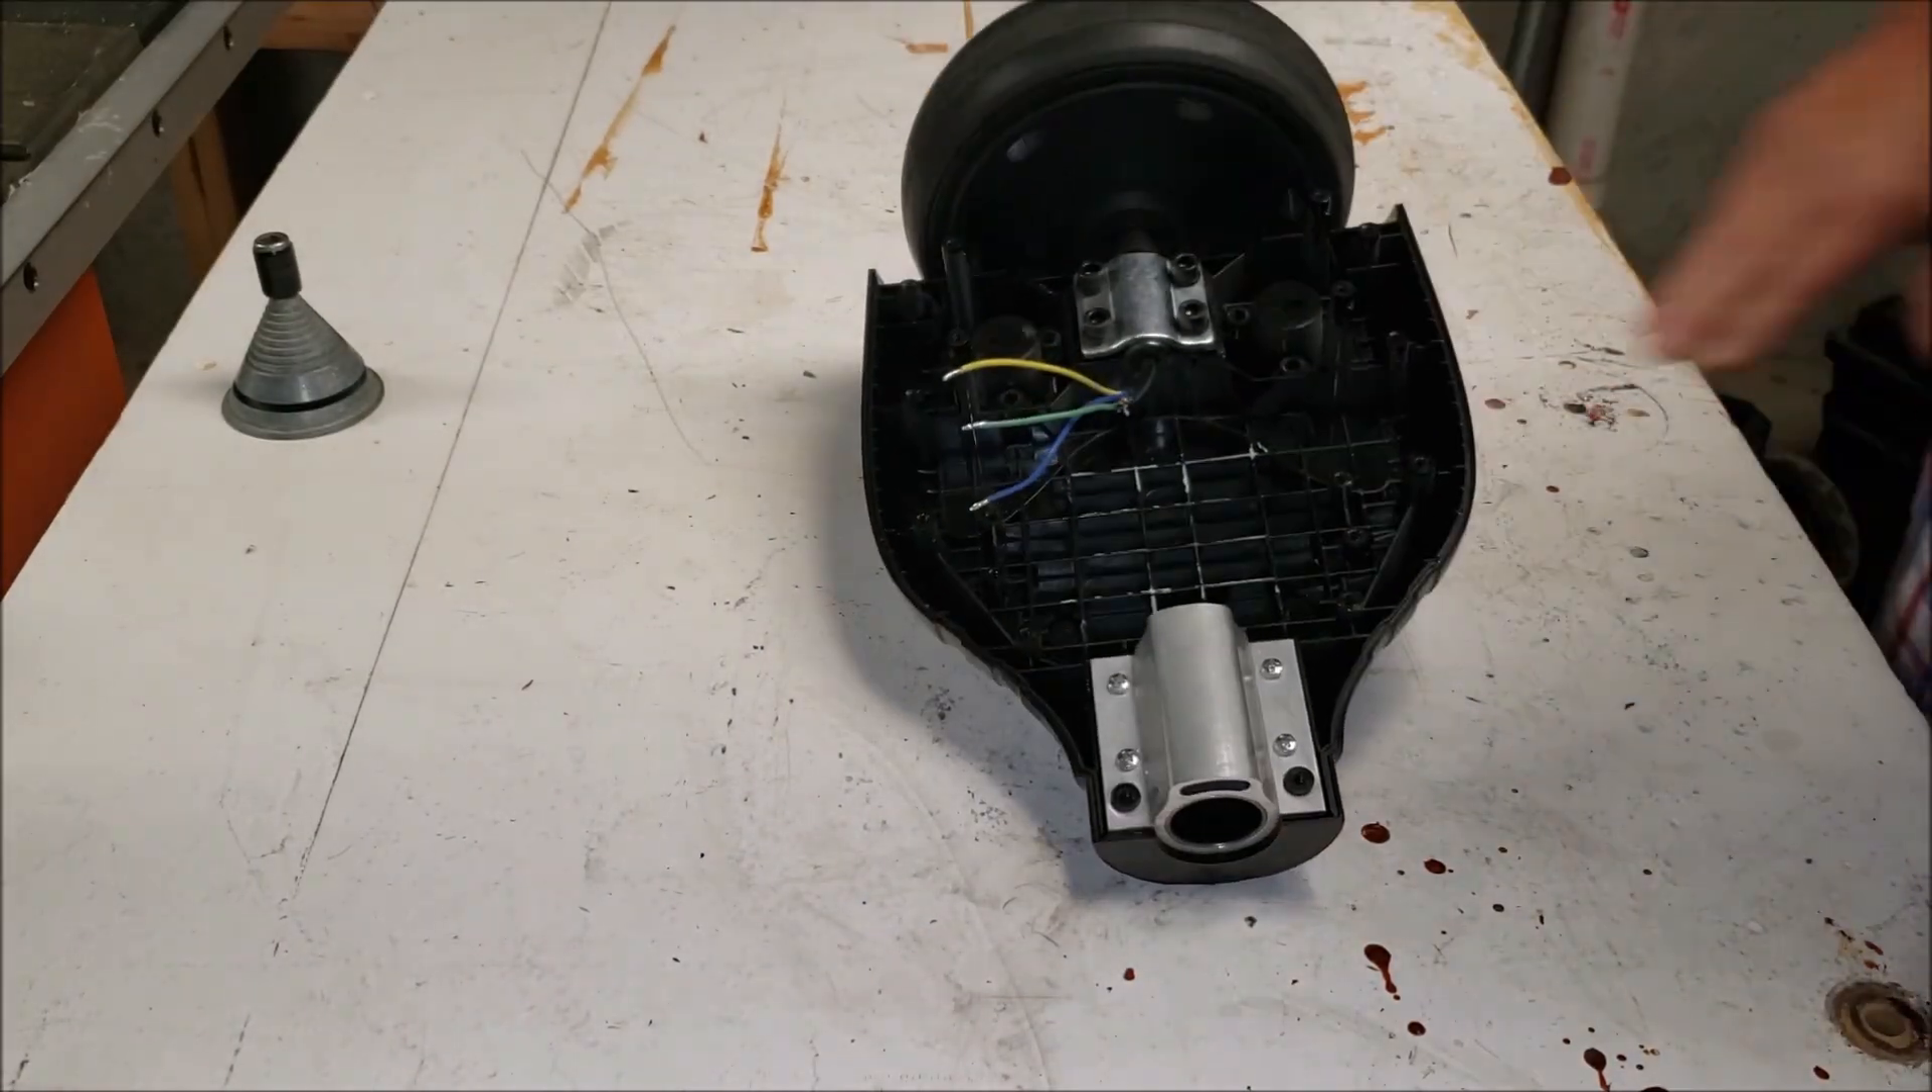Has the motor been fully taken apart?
No.